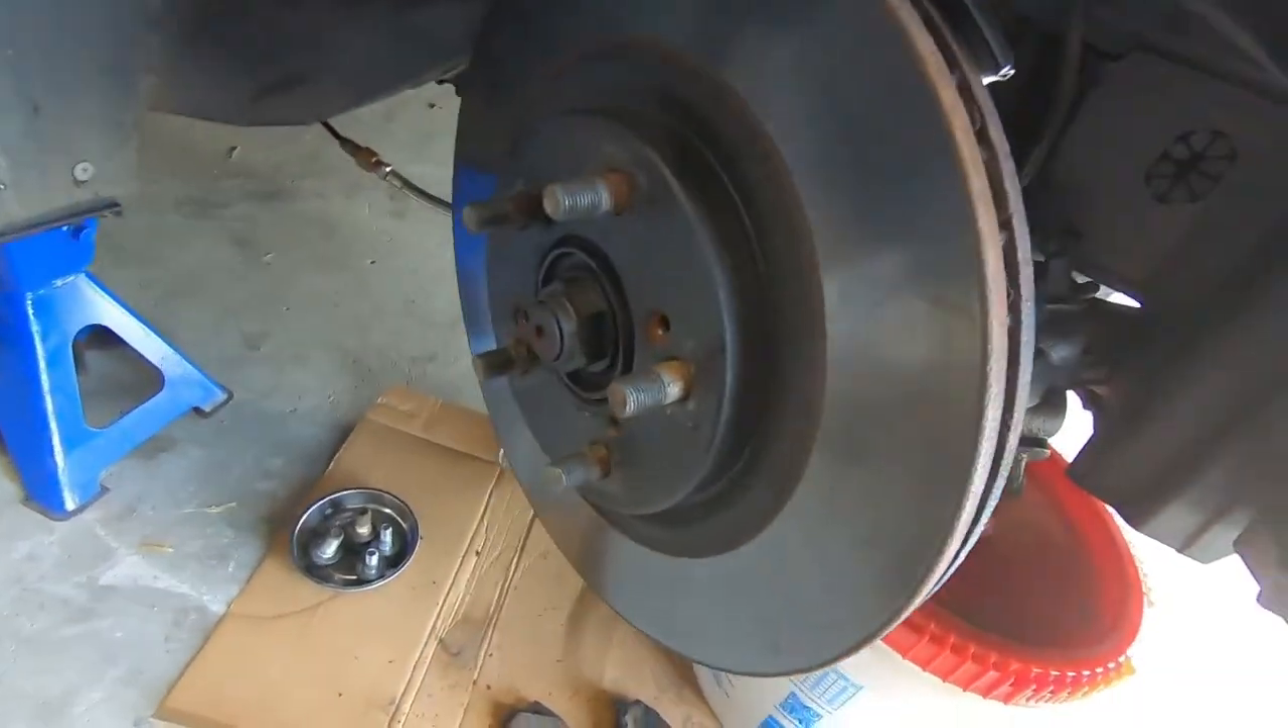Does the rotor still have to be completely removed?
Yes.